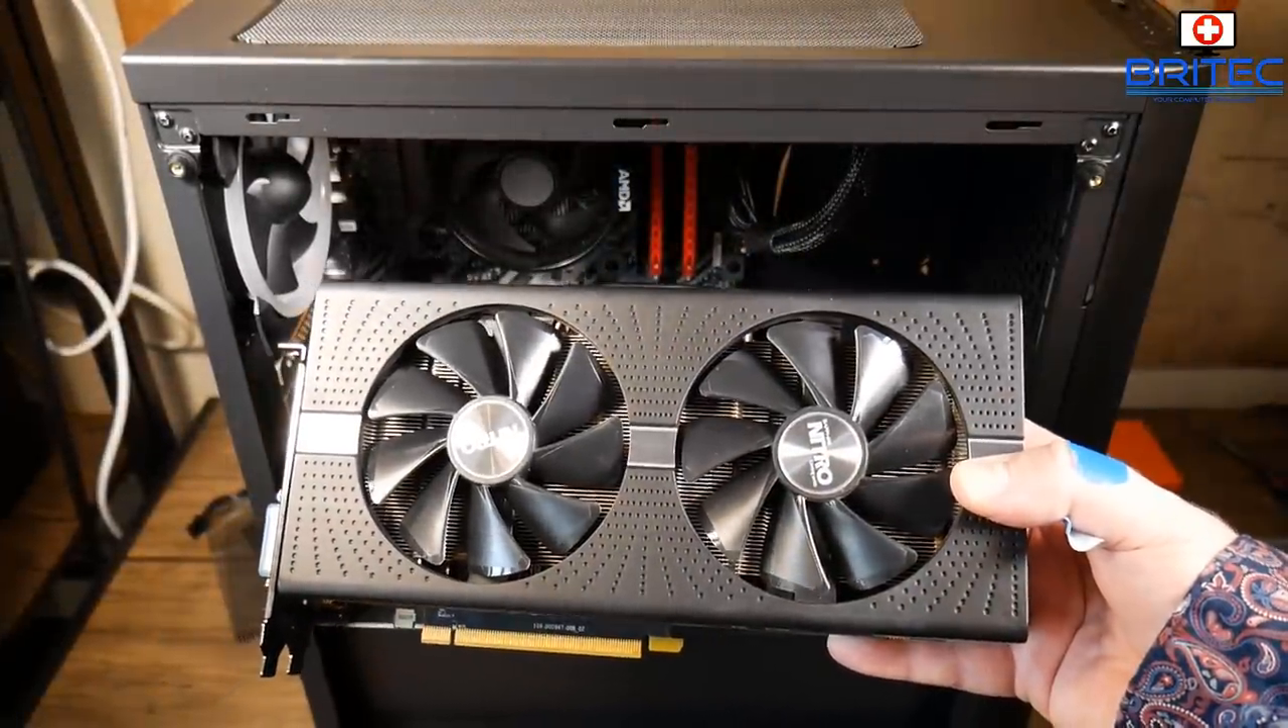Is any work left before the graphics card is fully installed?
Yes.